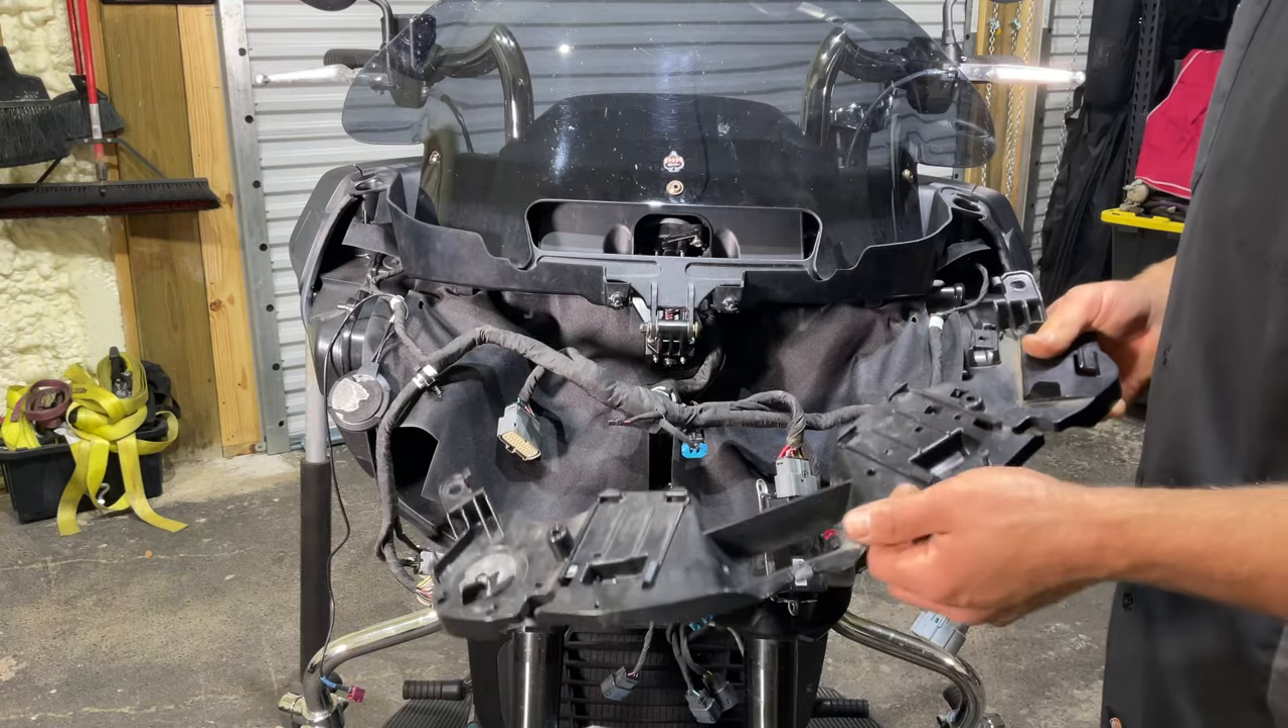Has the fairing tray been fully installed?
No.